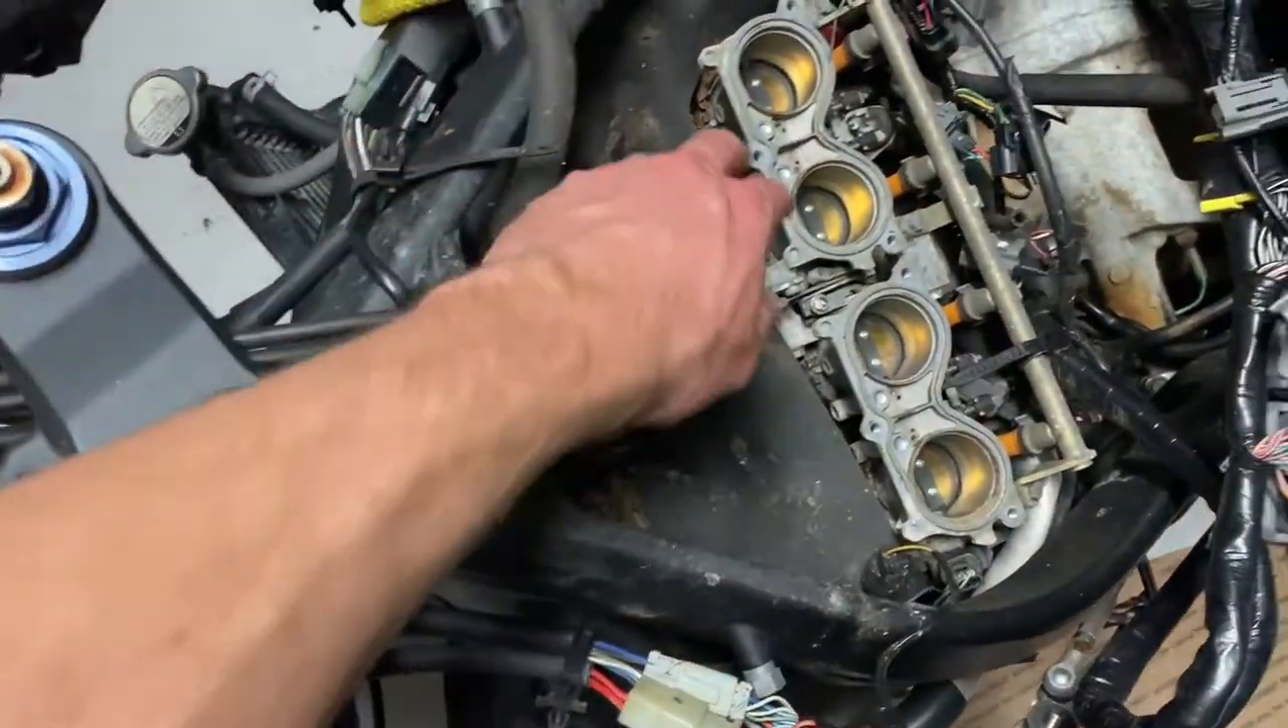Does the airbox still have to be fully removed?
No.